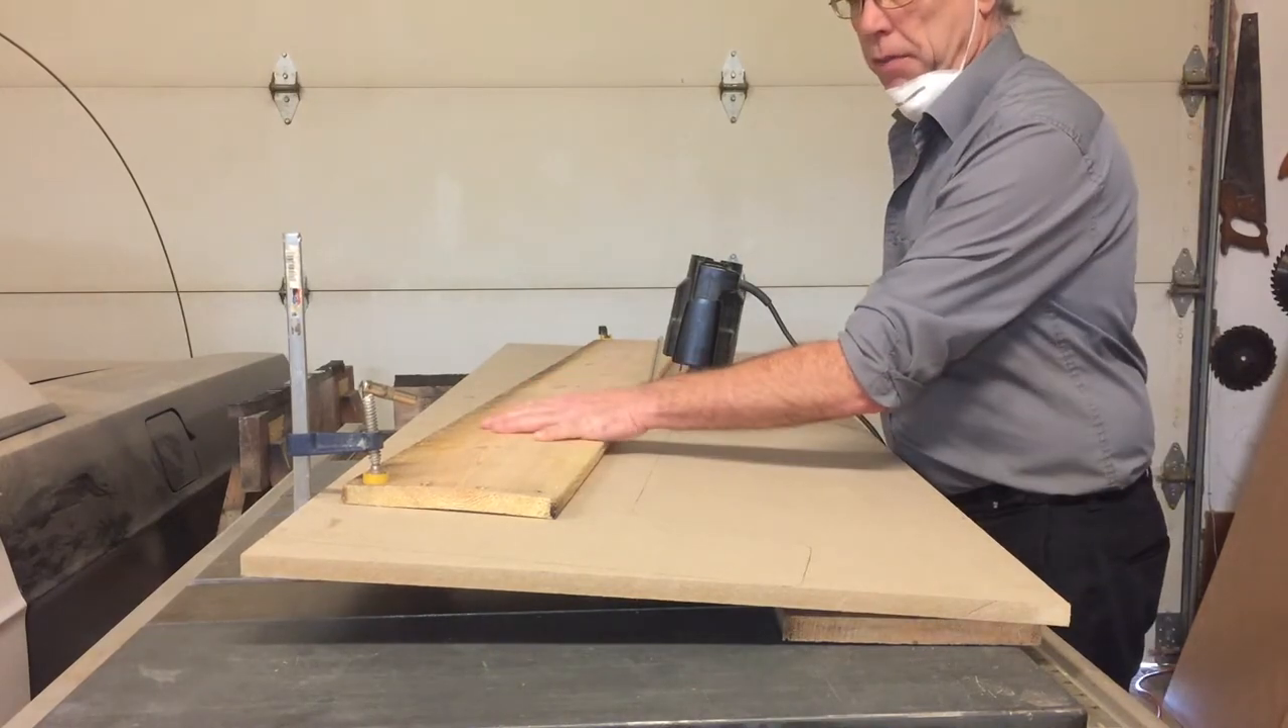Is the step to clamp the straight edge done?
Yes.